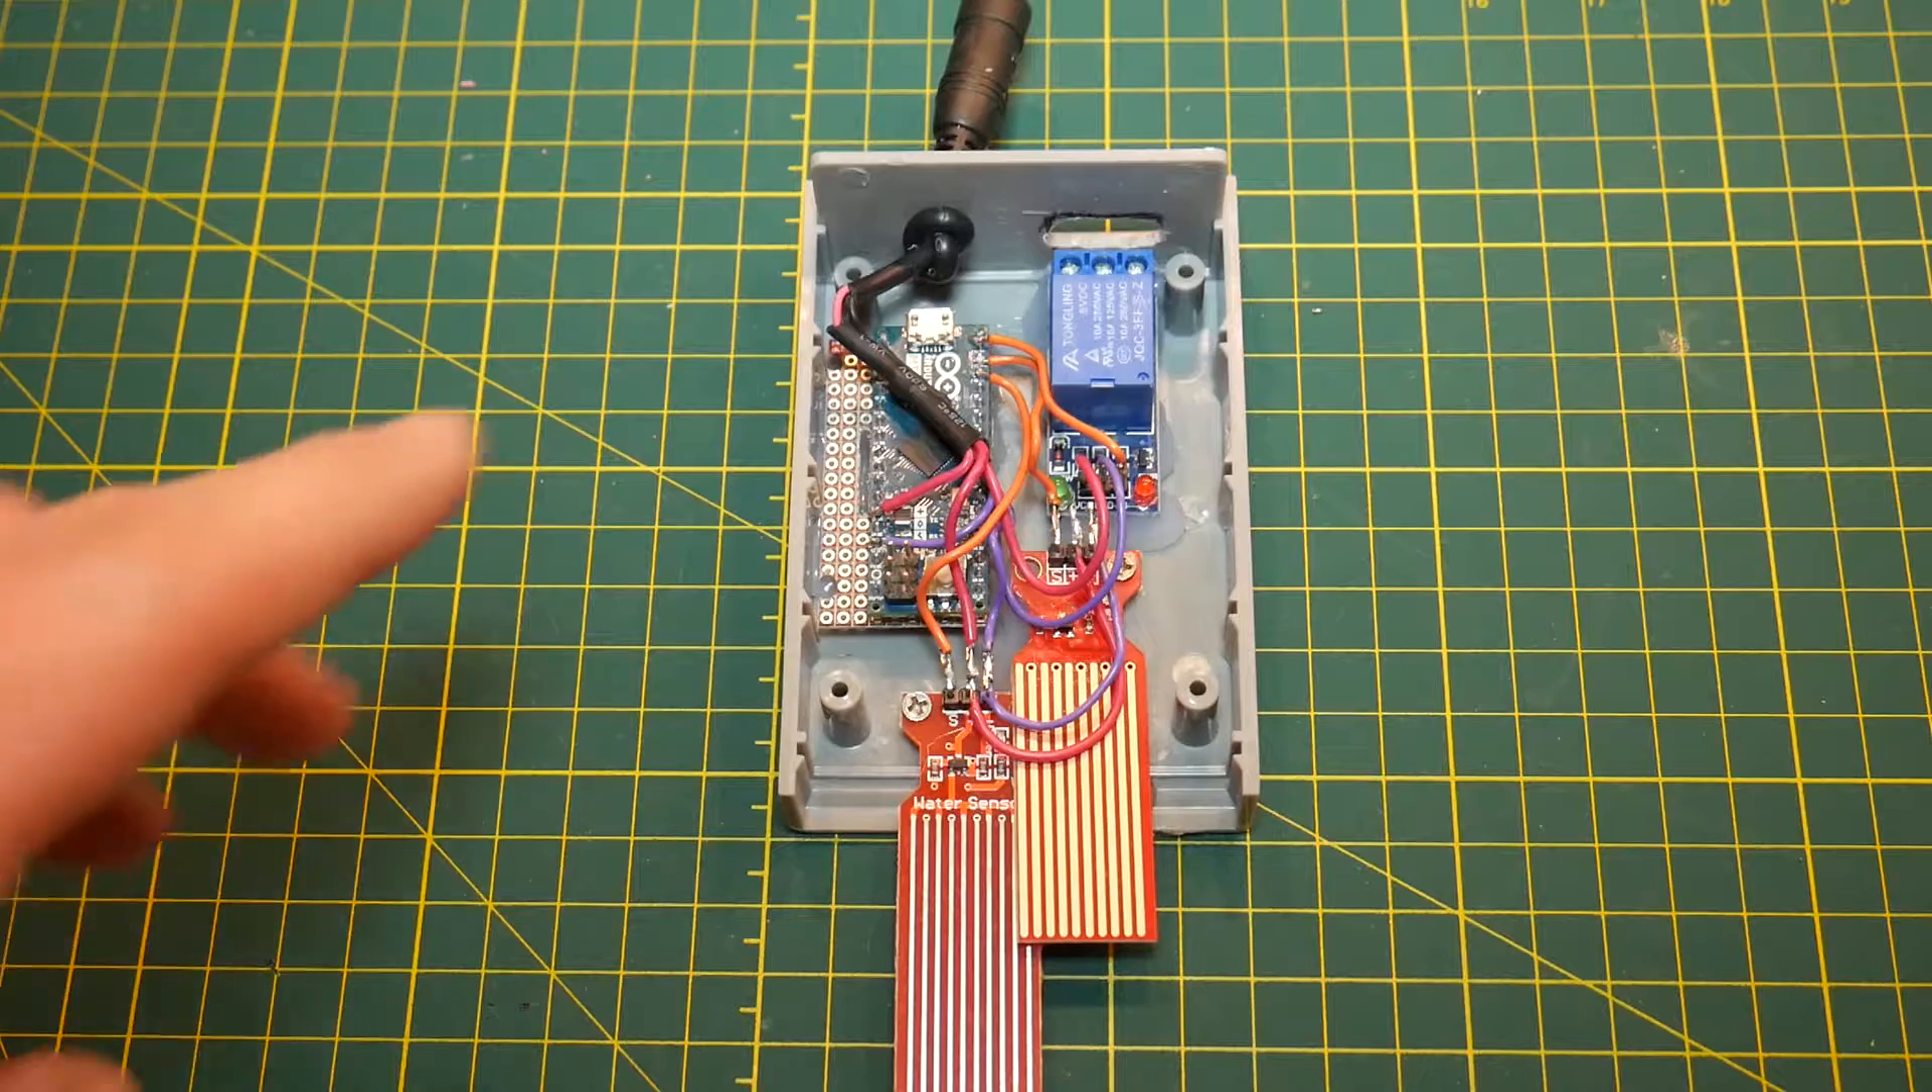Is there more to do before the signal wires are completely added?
No.